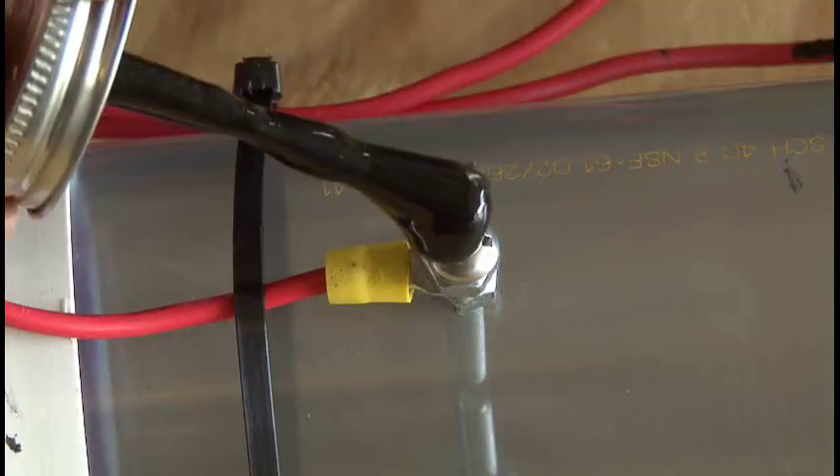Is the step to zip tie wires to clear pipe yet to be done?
No.